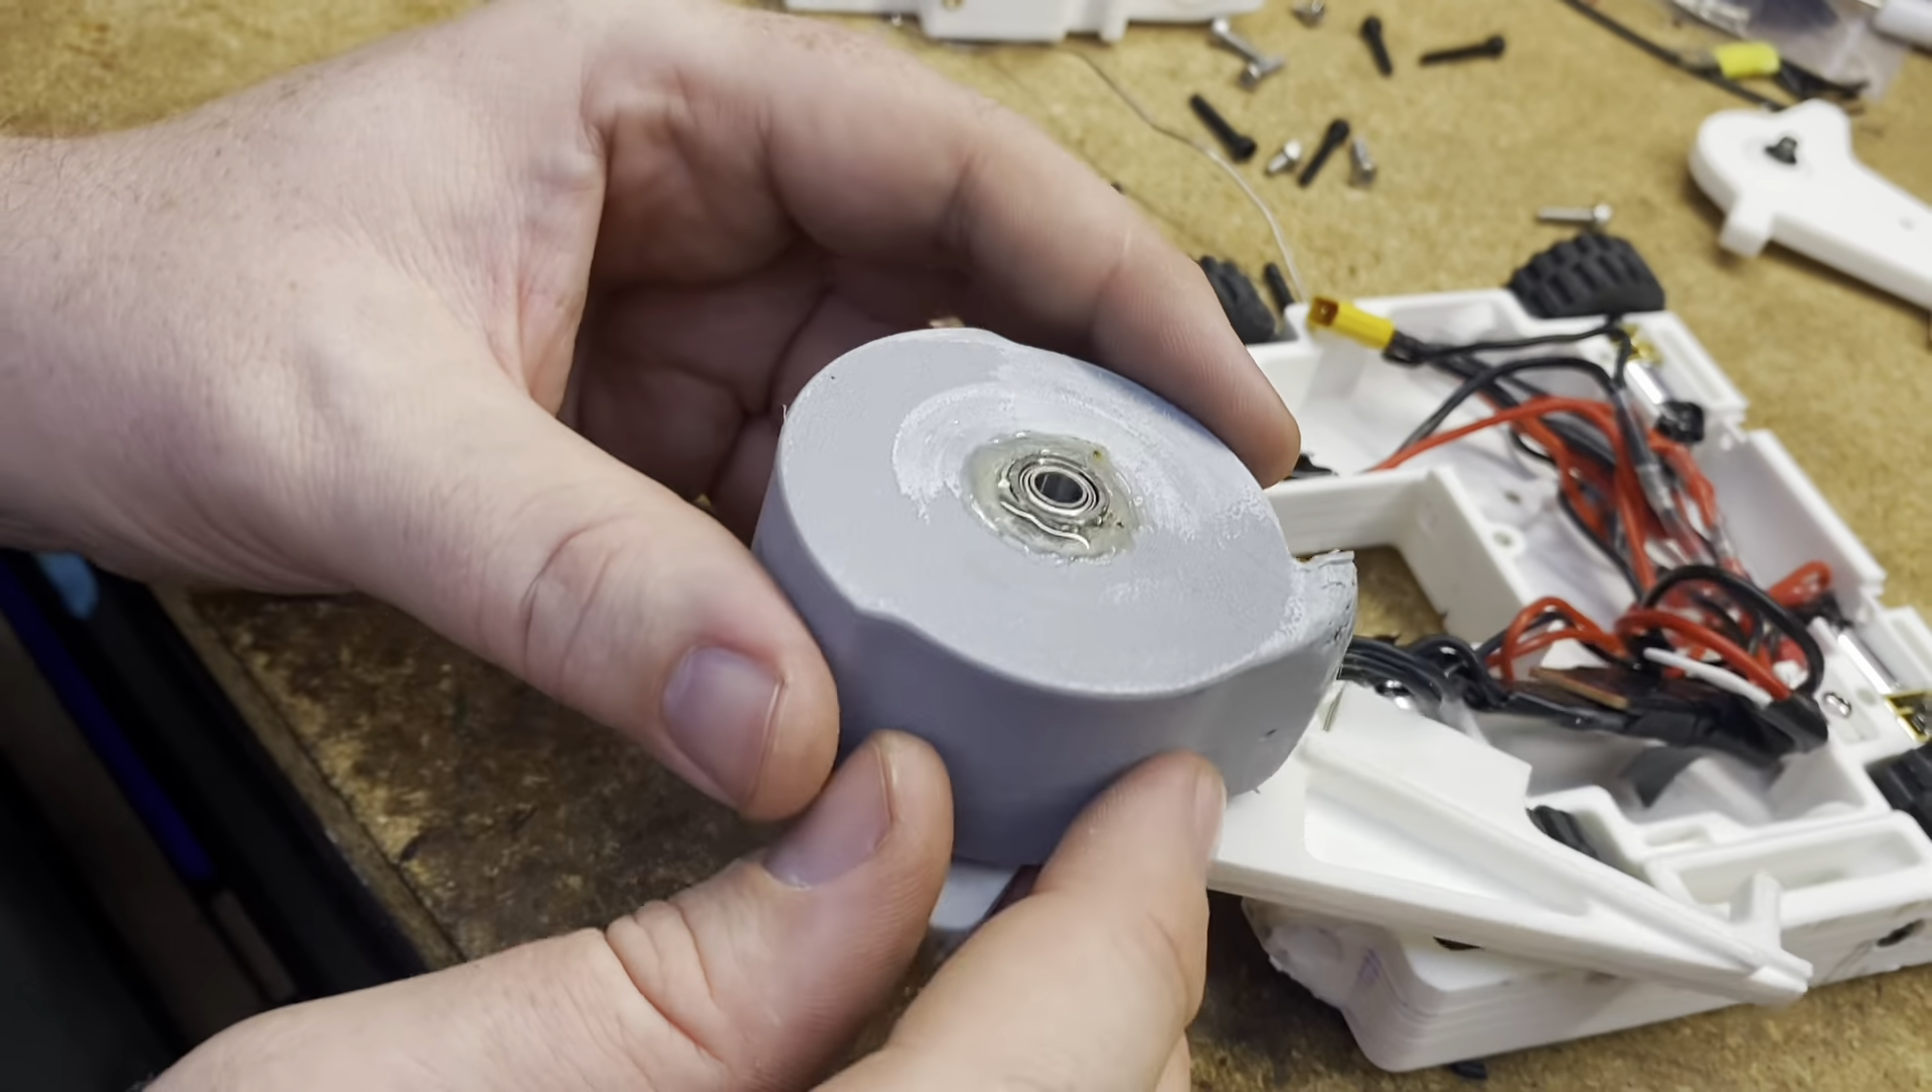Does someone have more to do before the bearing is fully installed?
No.